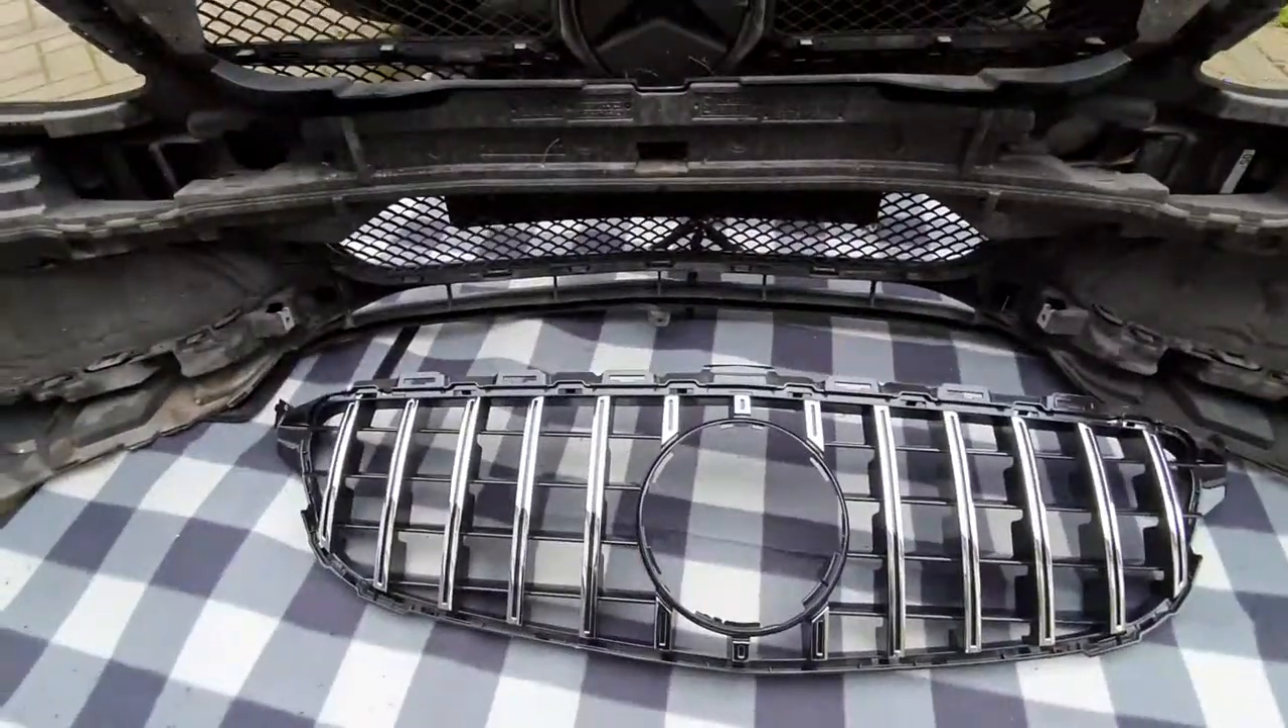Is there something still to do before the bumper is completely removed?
No.